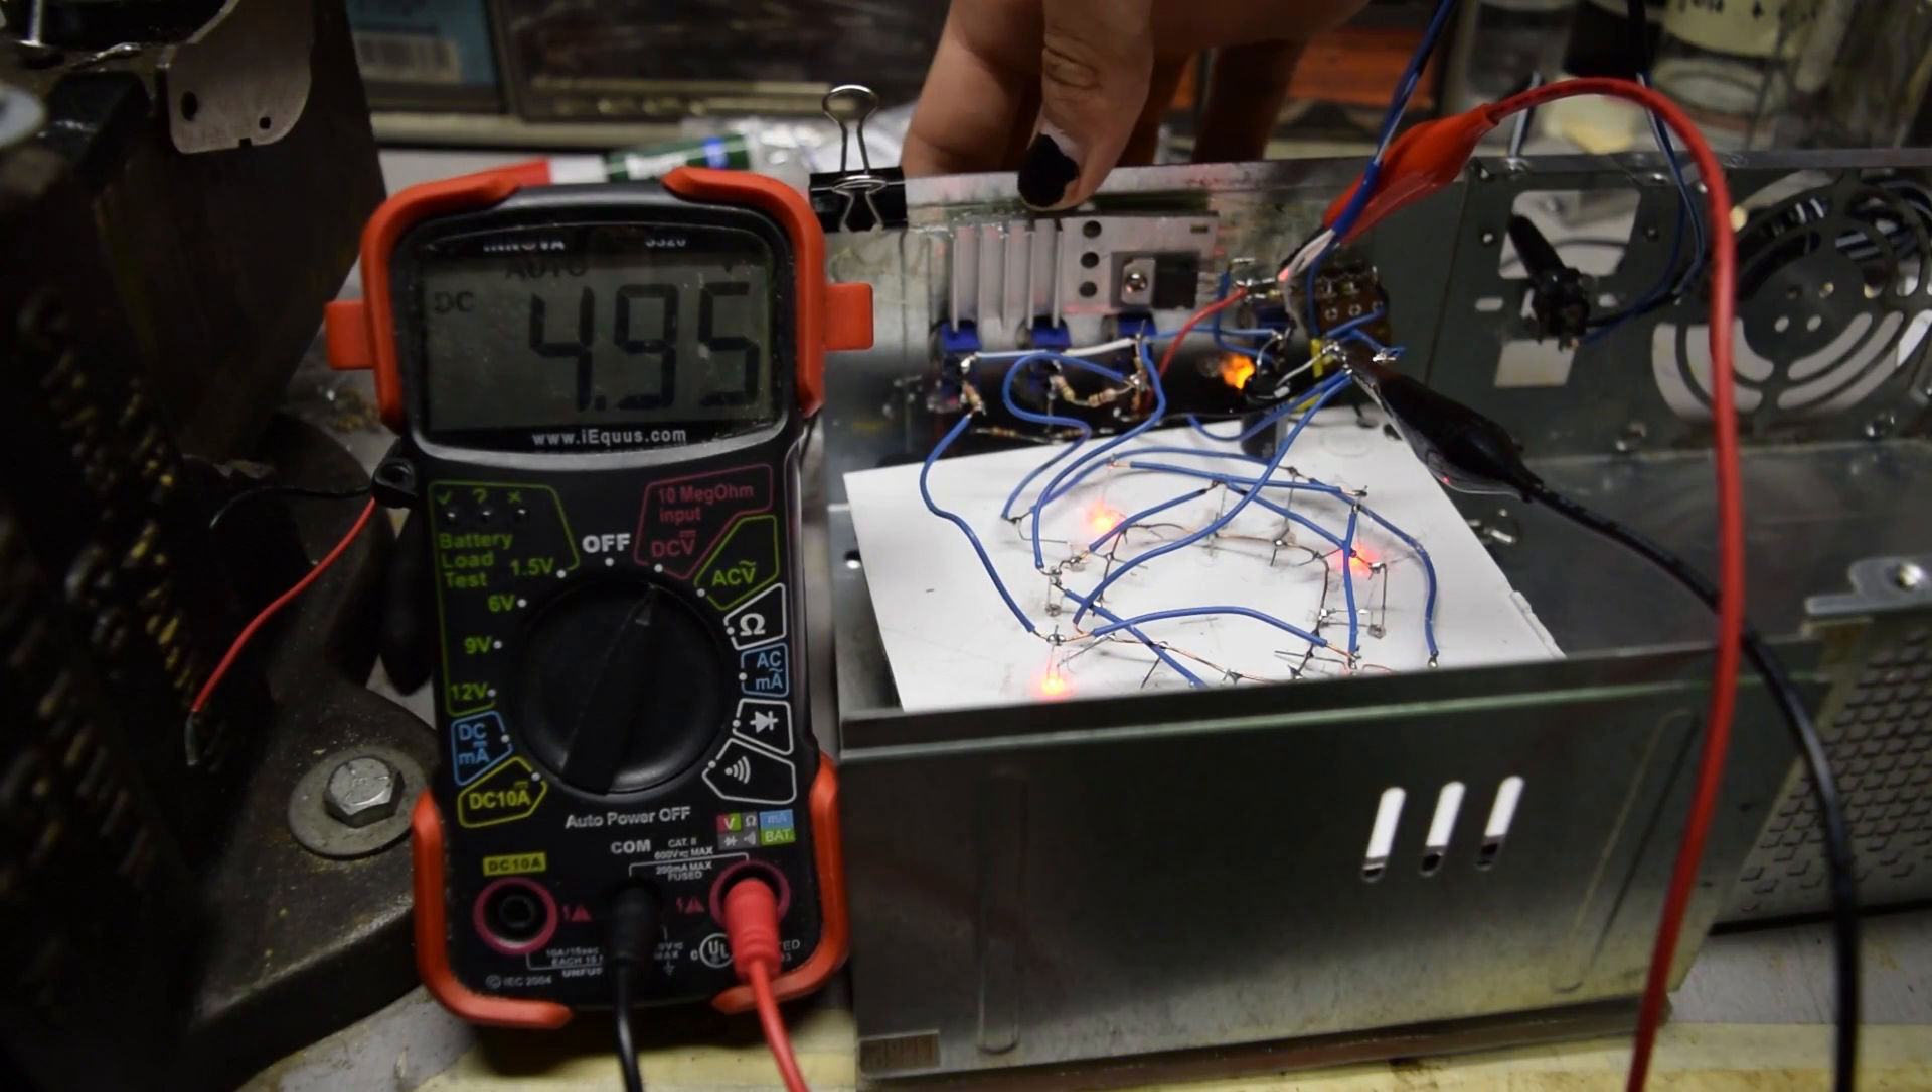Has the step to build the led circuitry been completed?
Yes.